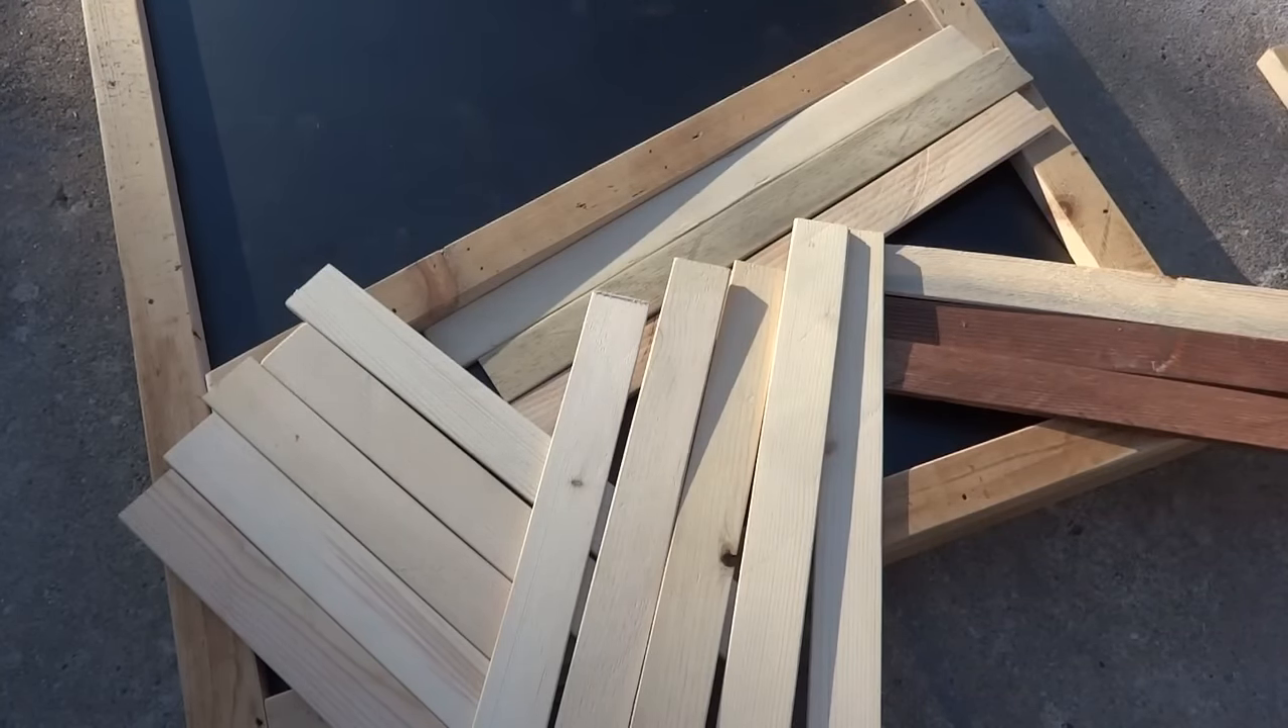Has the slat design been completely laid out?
No.